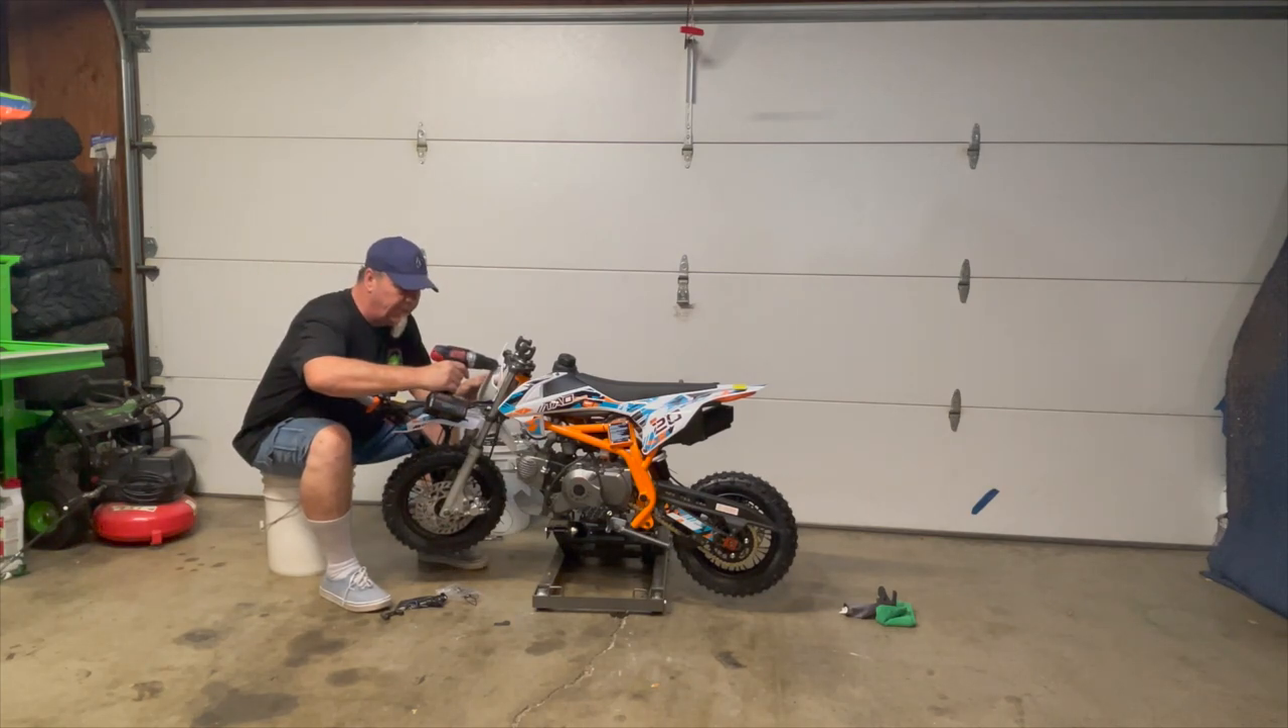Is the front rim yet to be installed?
No.